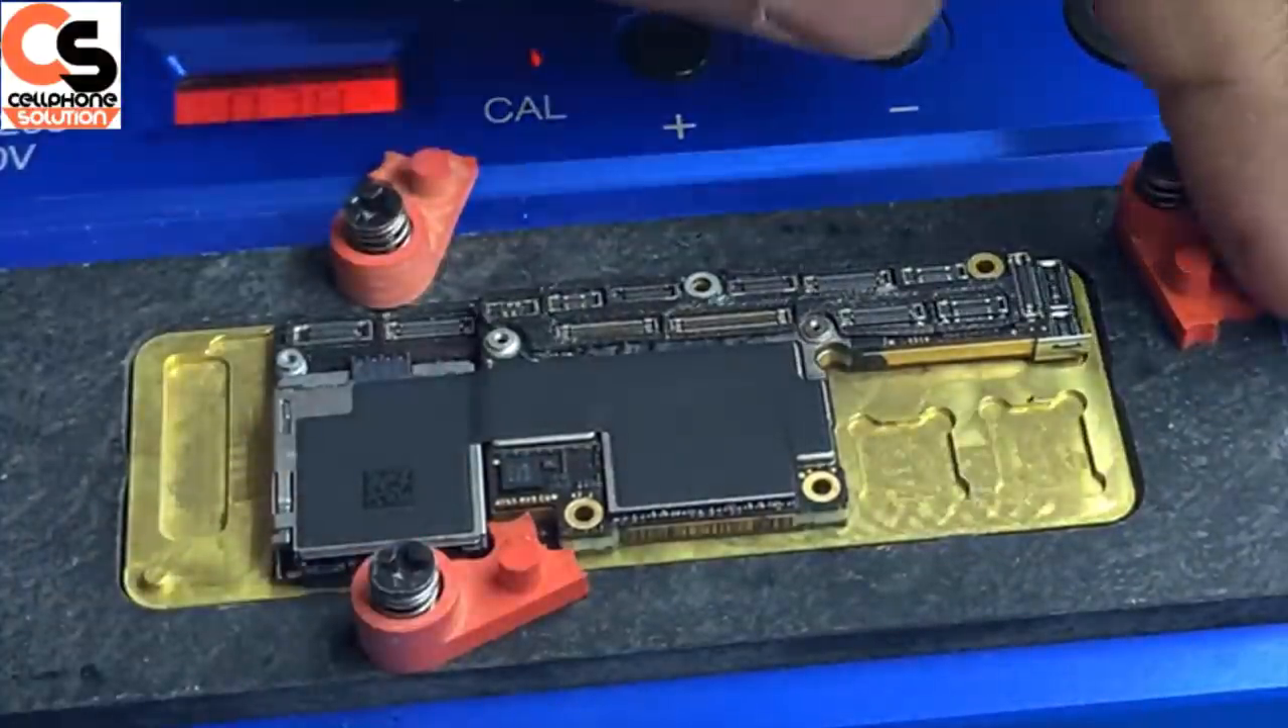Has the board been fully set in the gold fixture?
Yes.